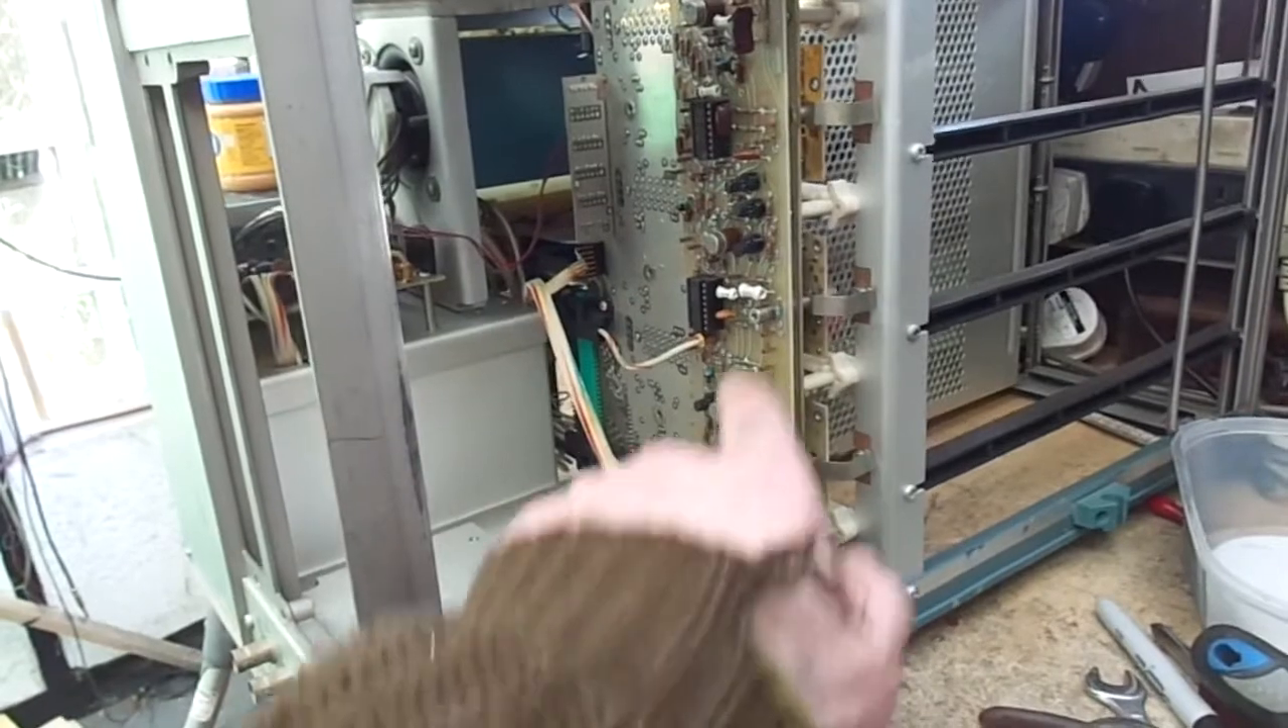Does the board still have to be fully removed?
Yes.